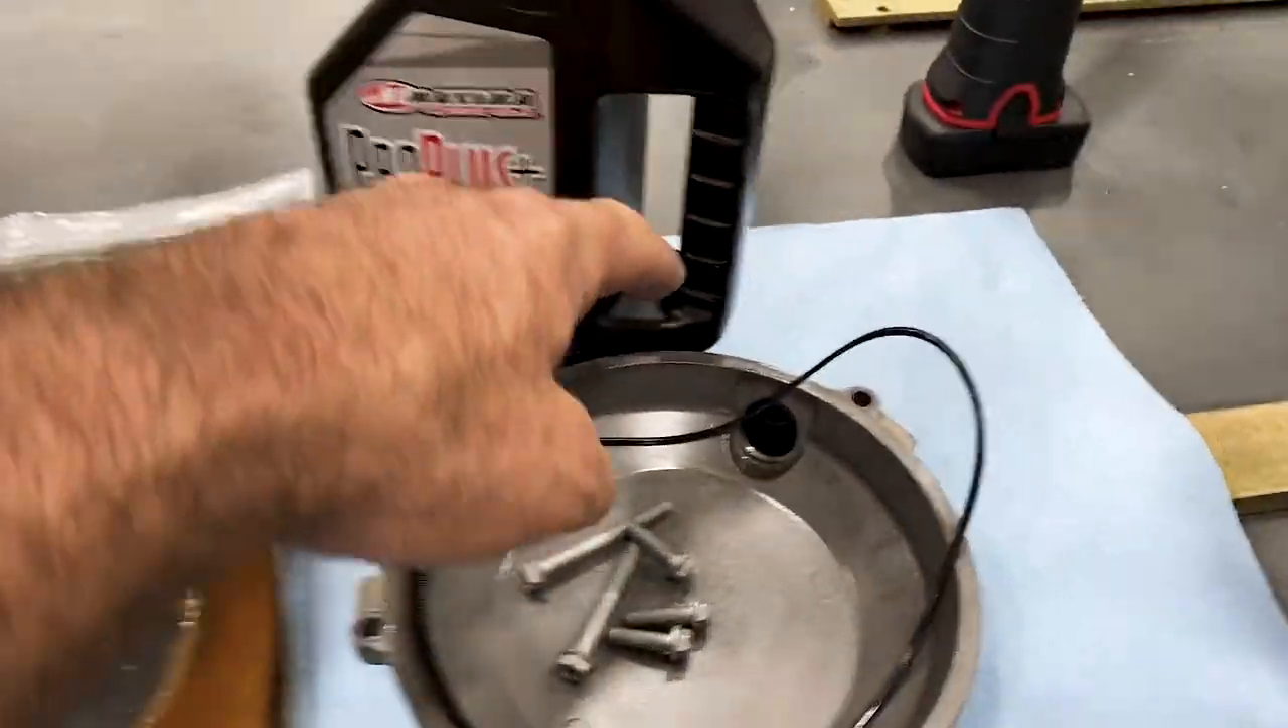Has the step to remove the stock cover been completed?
Yes.